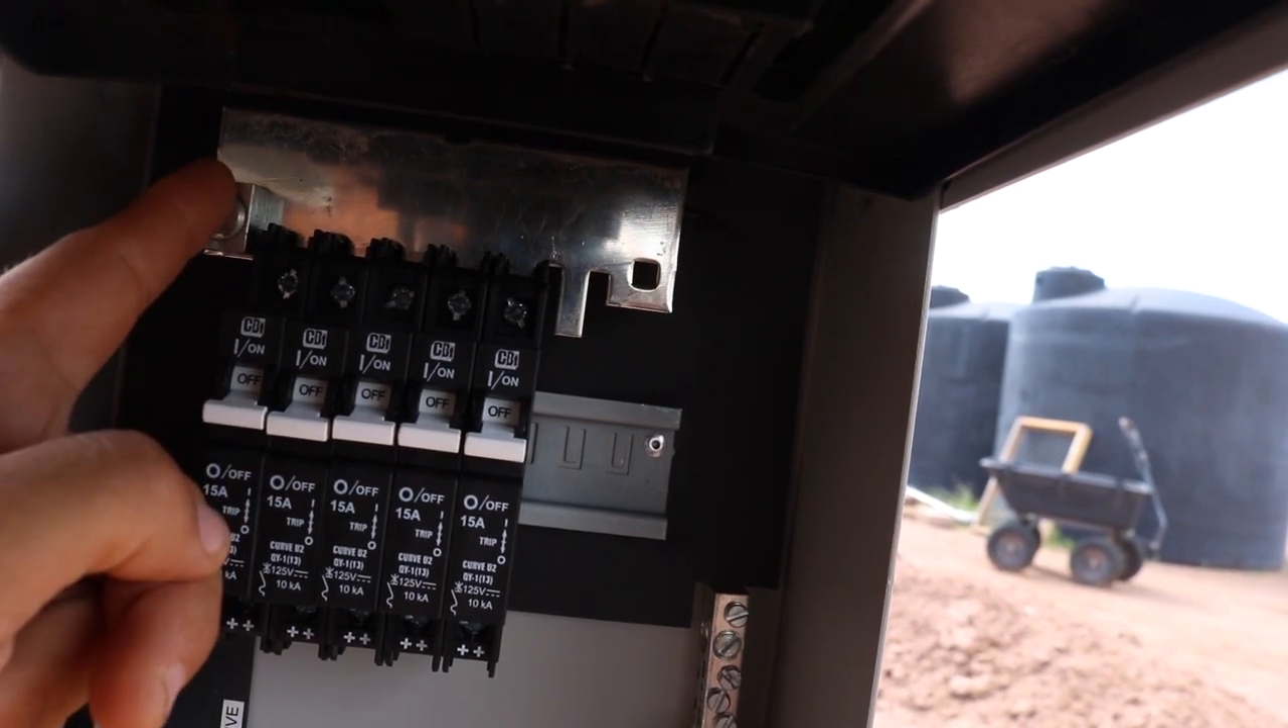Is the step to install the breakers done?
Yes.